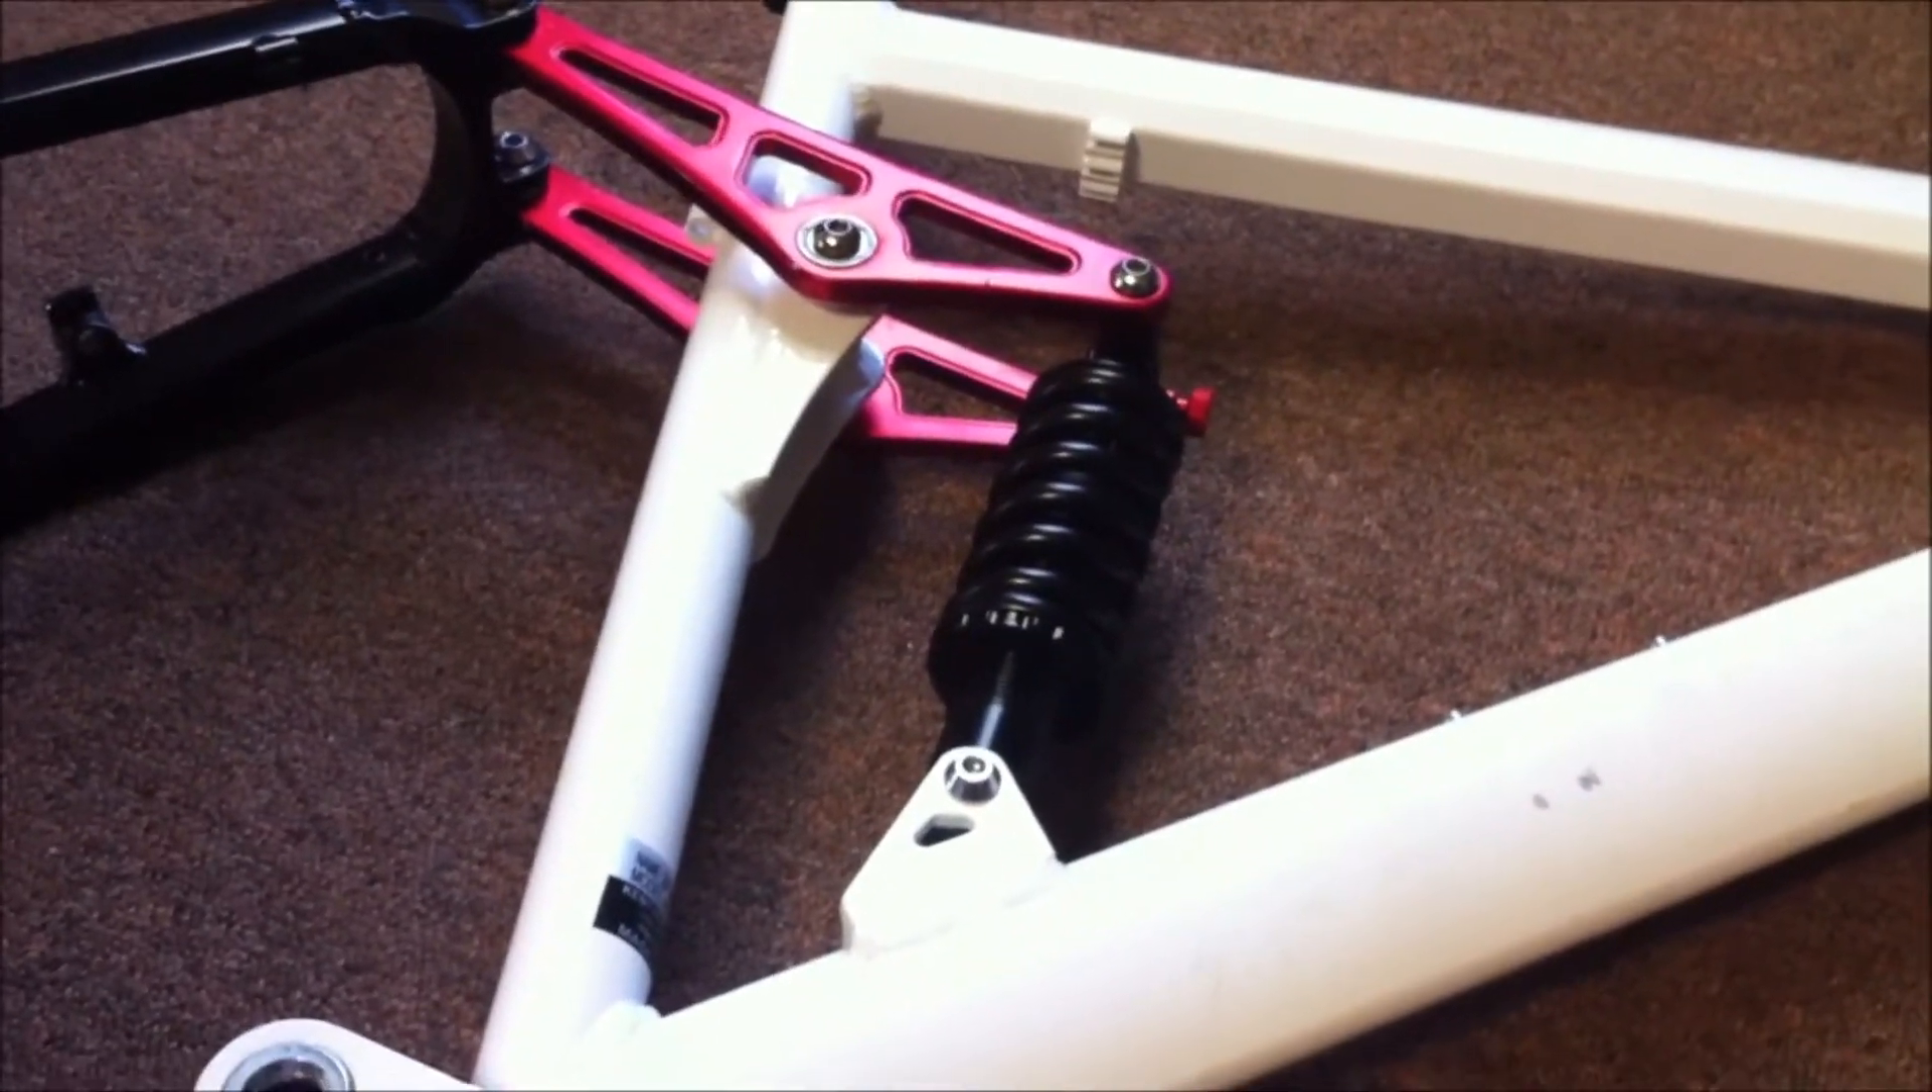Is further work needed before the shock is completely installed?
No.